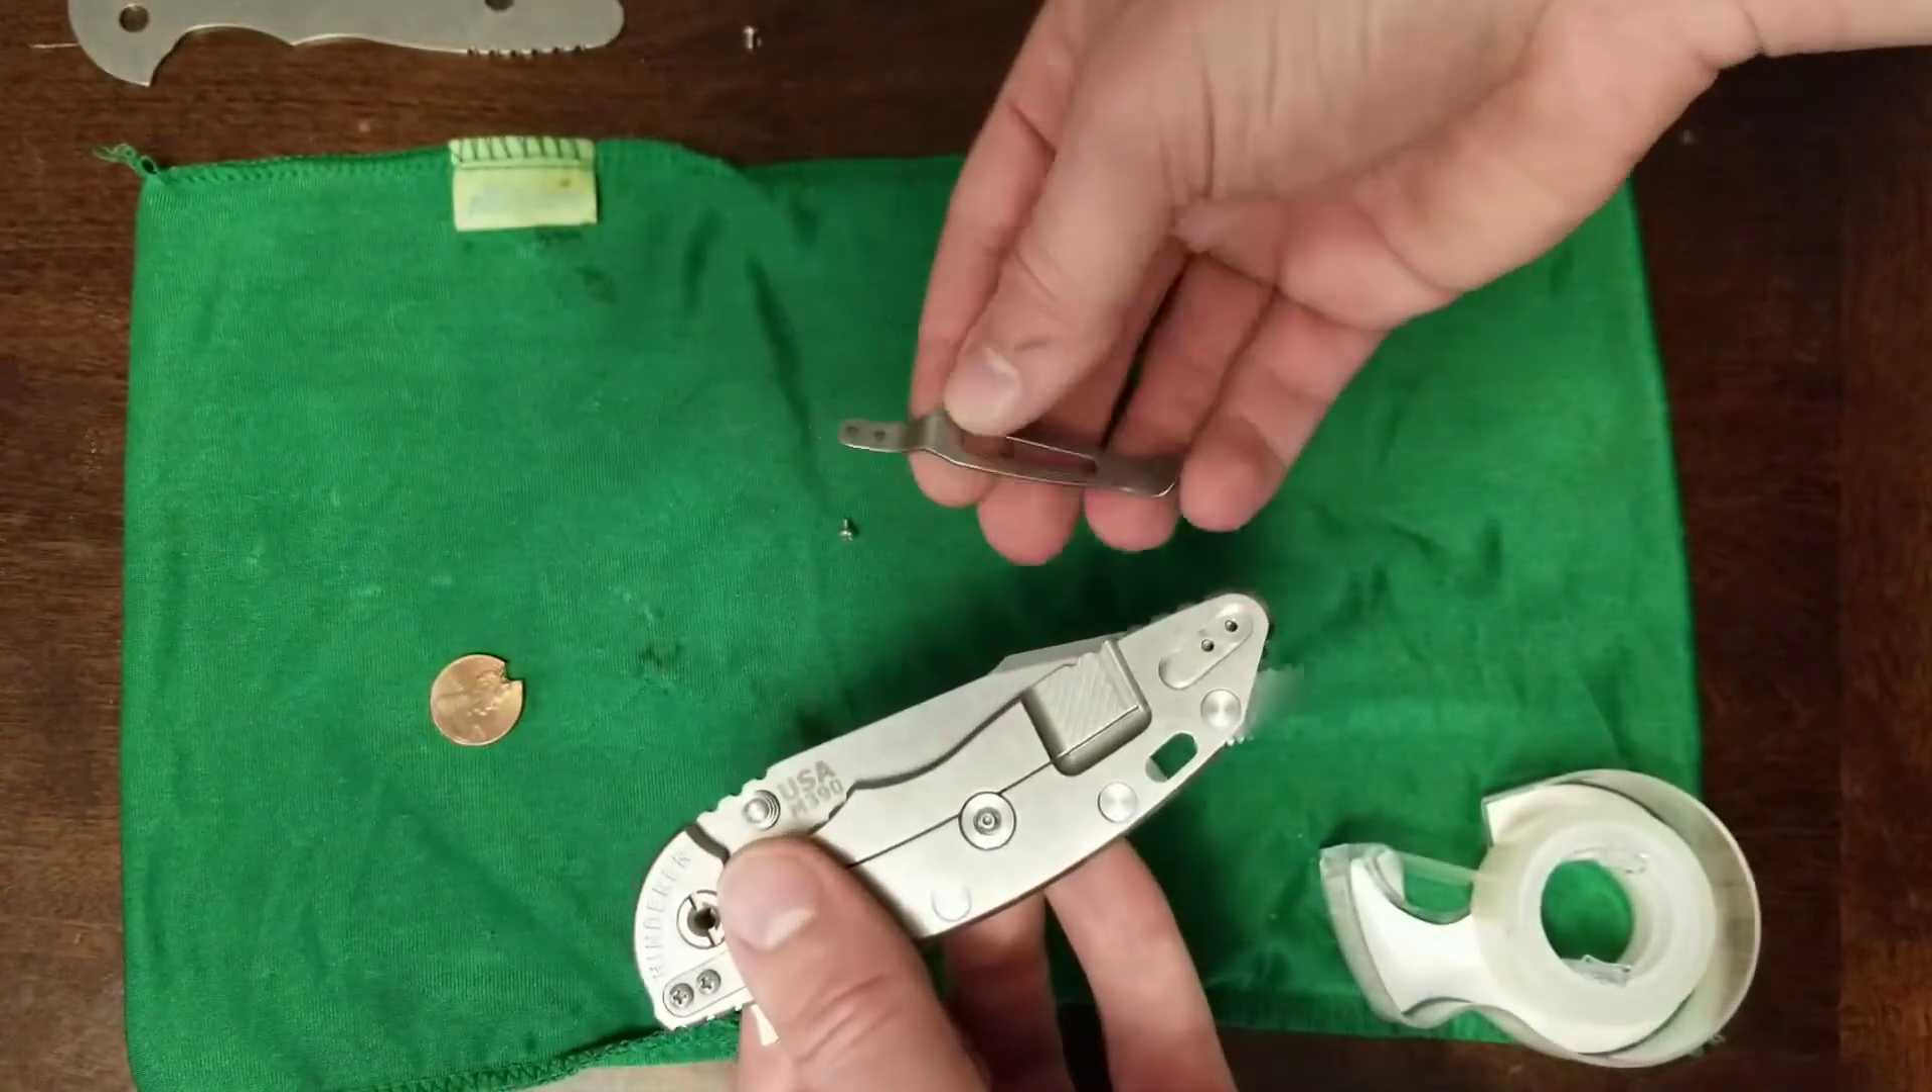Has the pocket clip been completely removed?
Yes.